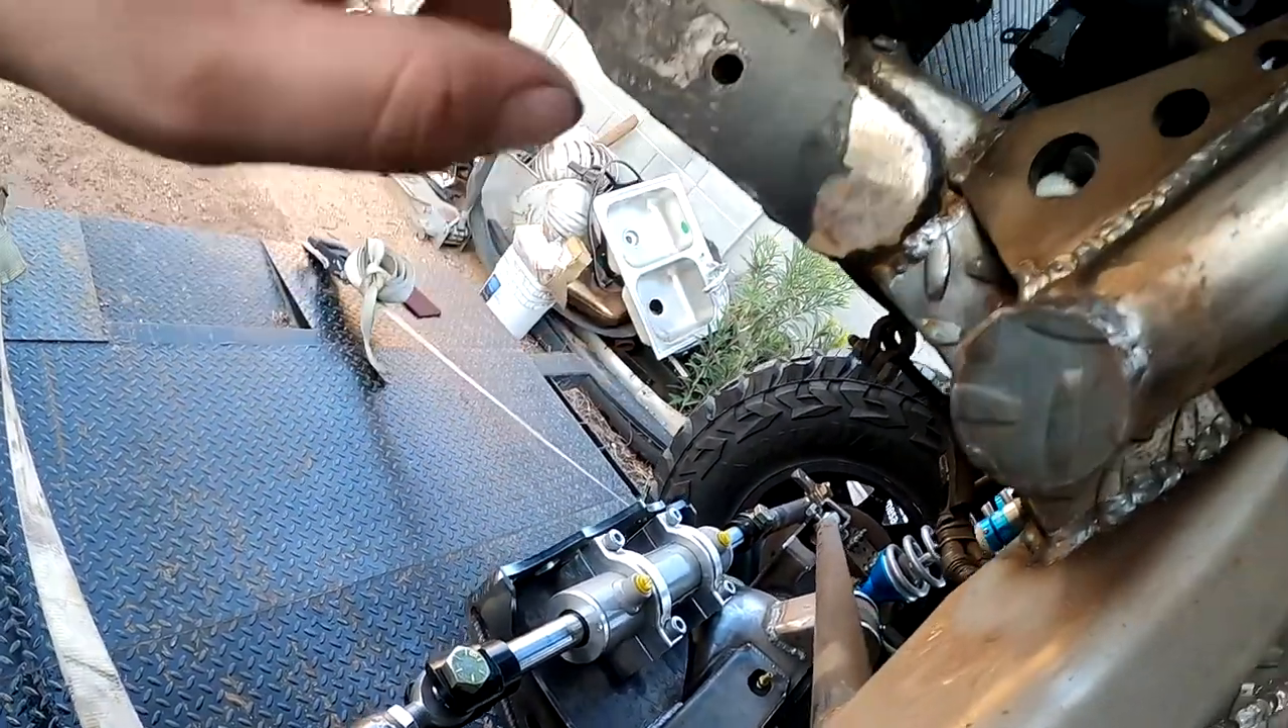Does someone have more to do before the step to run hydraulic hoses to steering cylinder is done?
Yes.